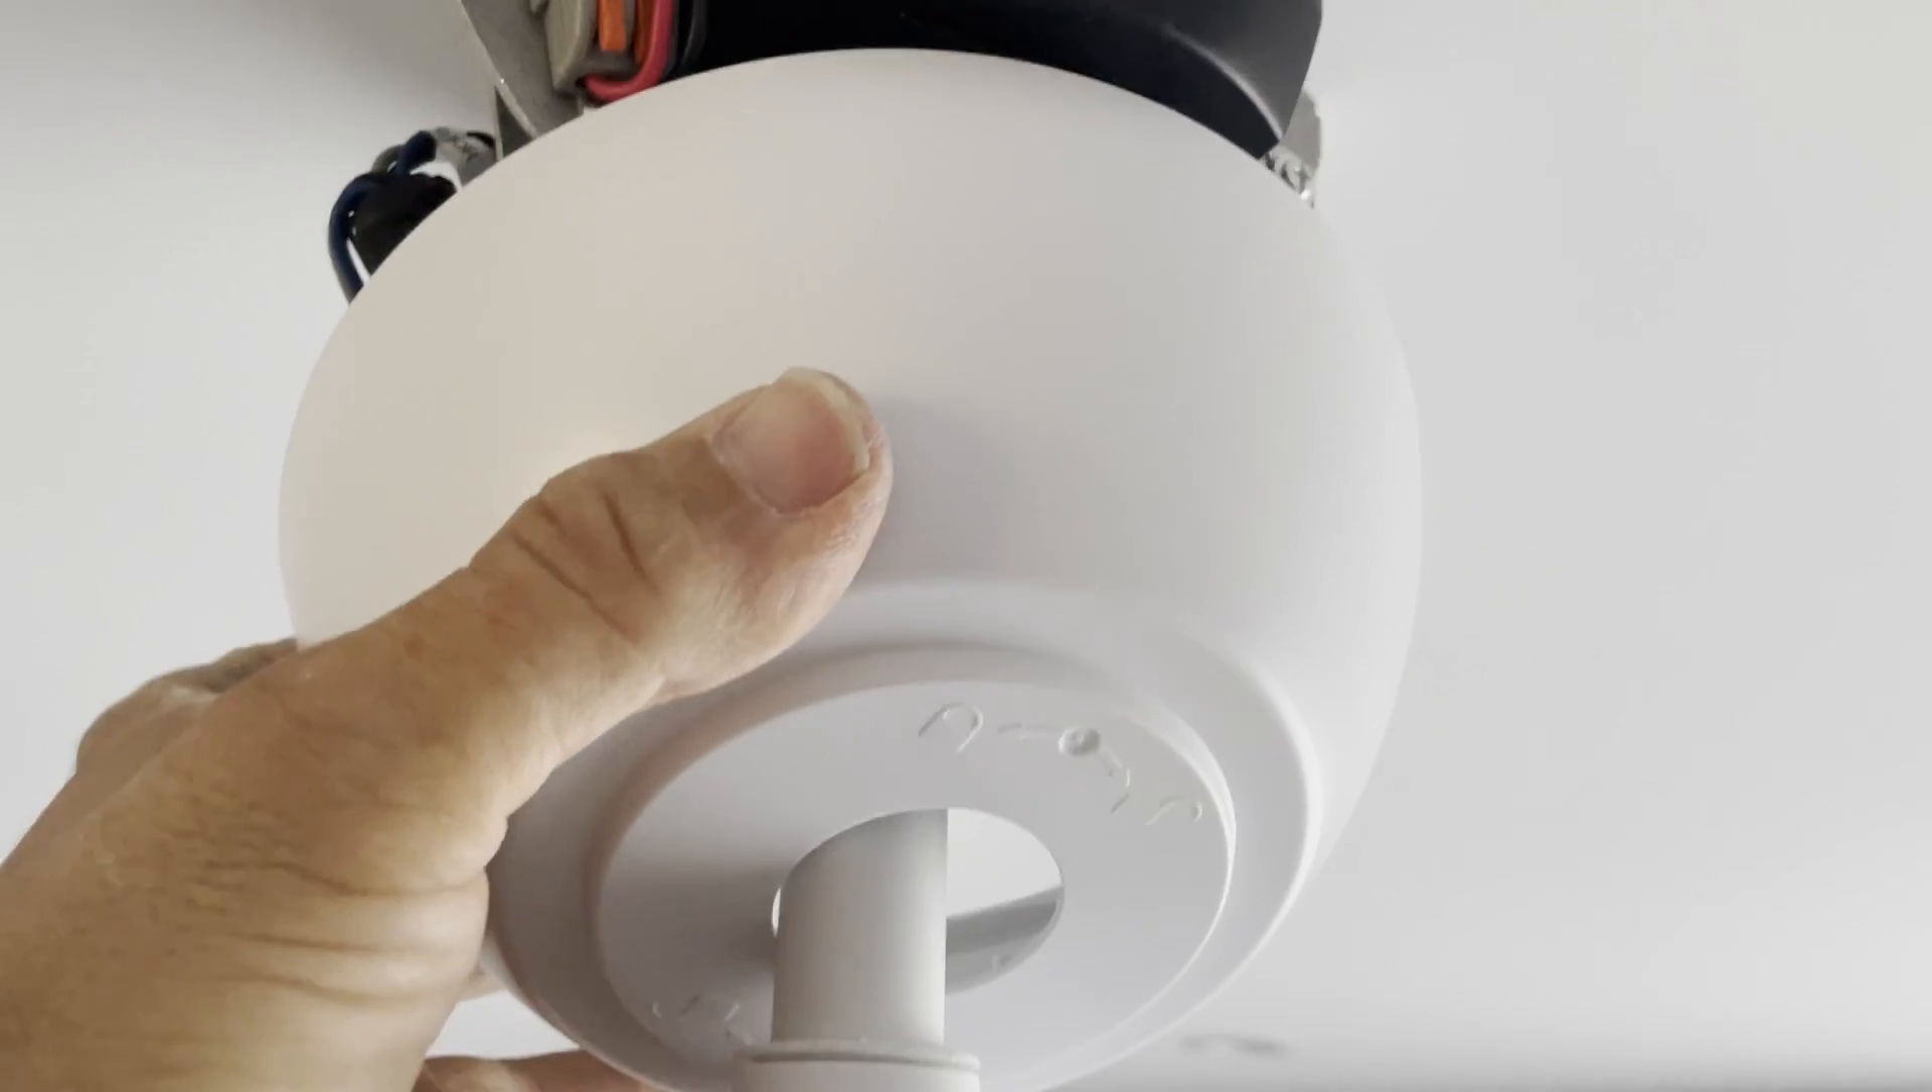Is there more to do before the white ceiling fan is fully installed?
Yes.